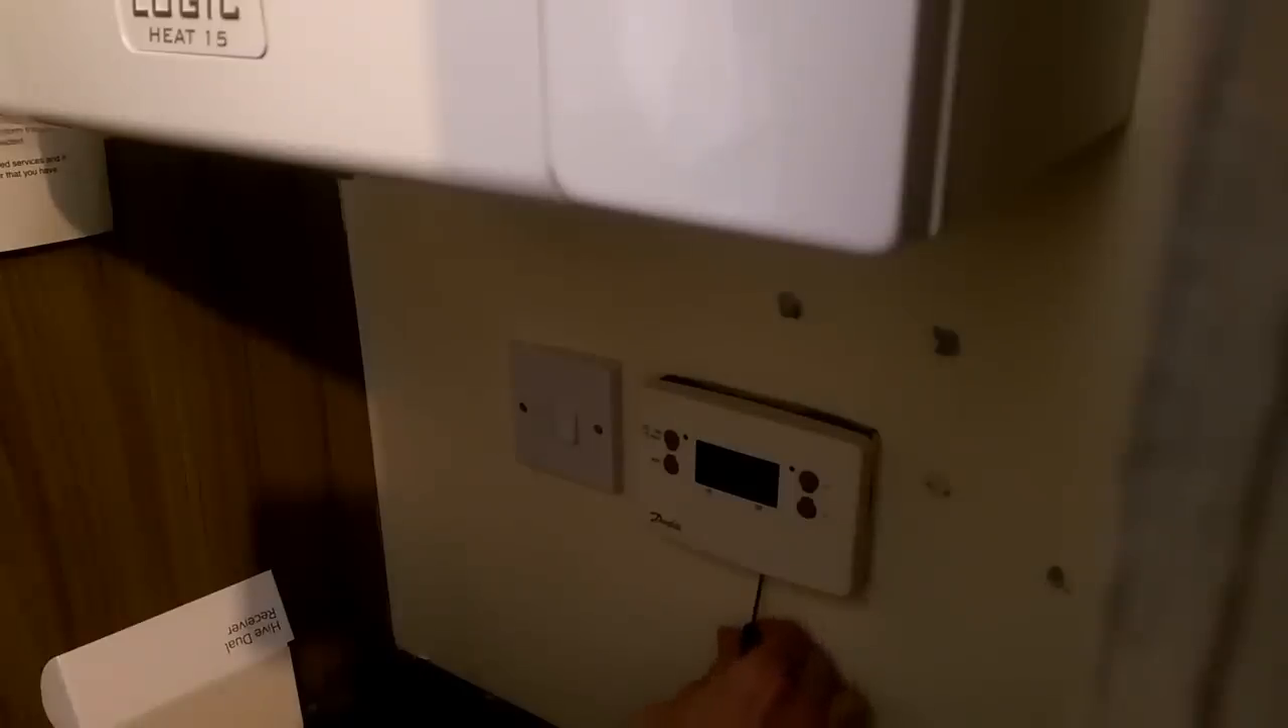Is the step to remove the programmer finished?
No.